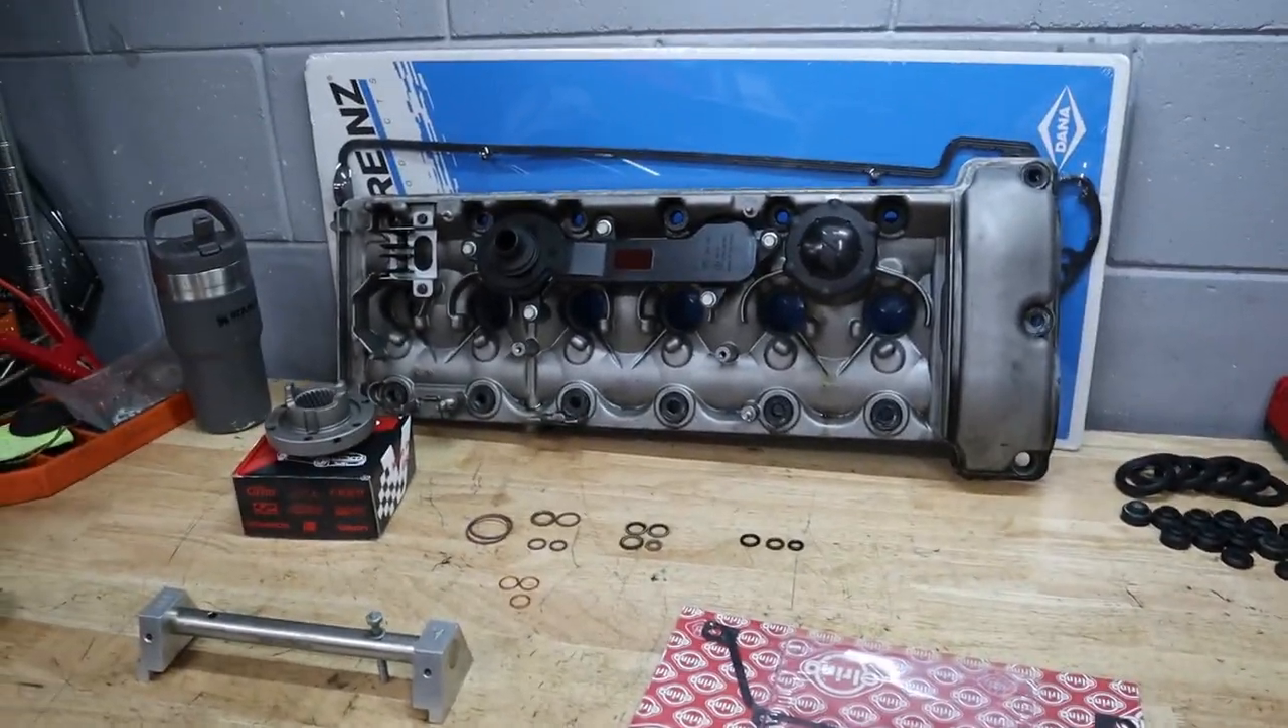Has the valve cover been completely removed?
Yes.